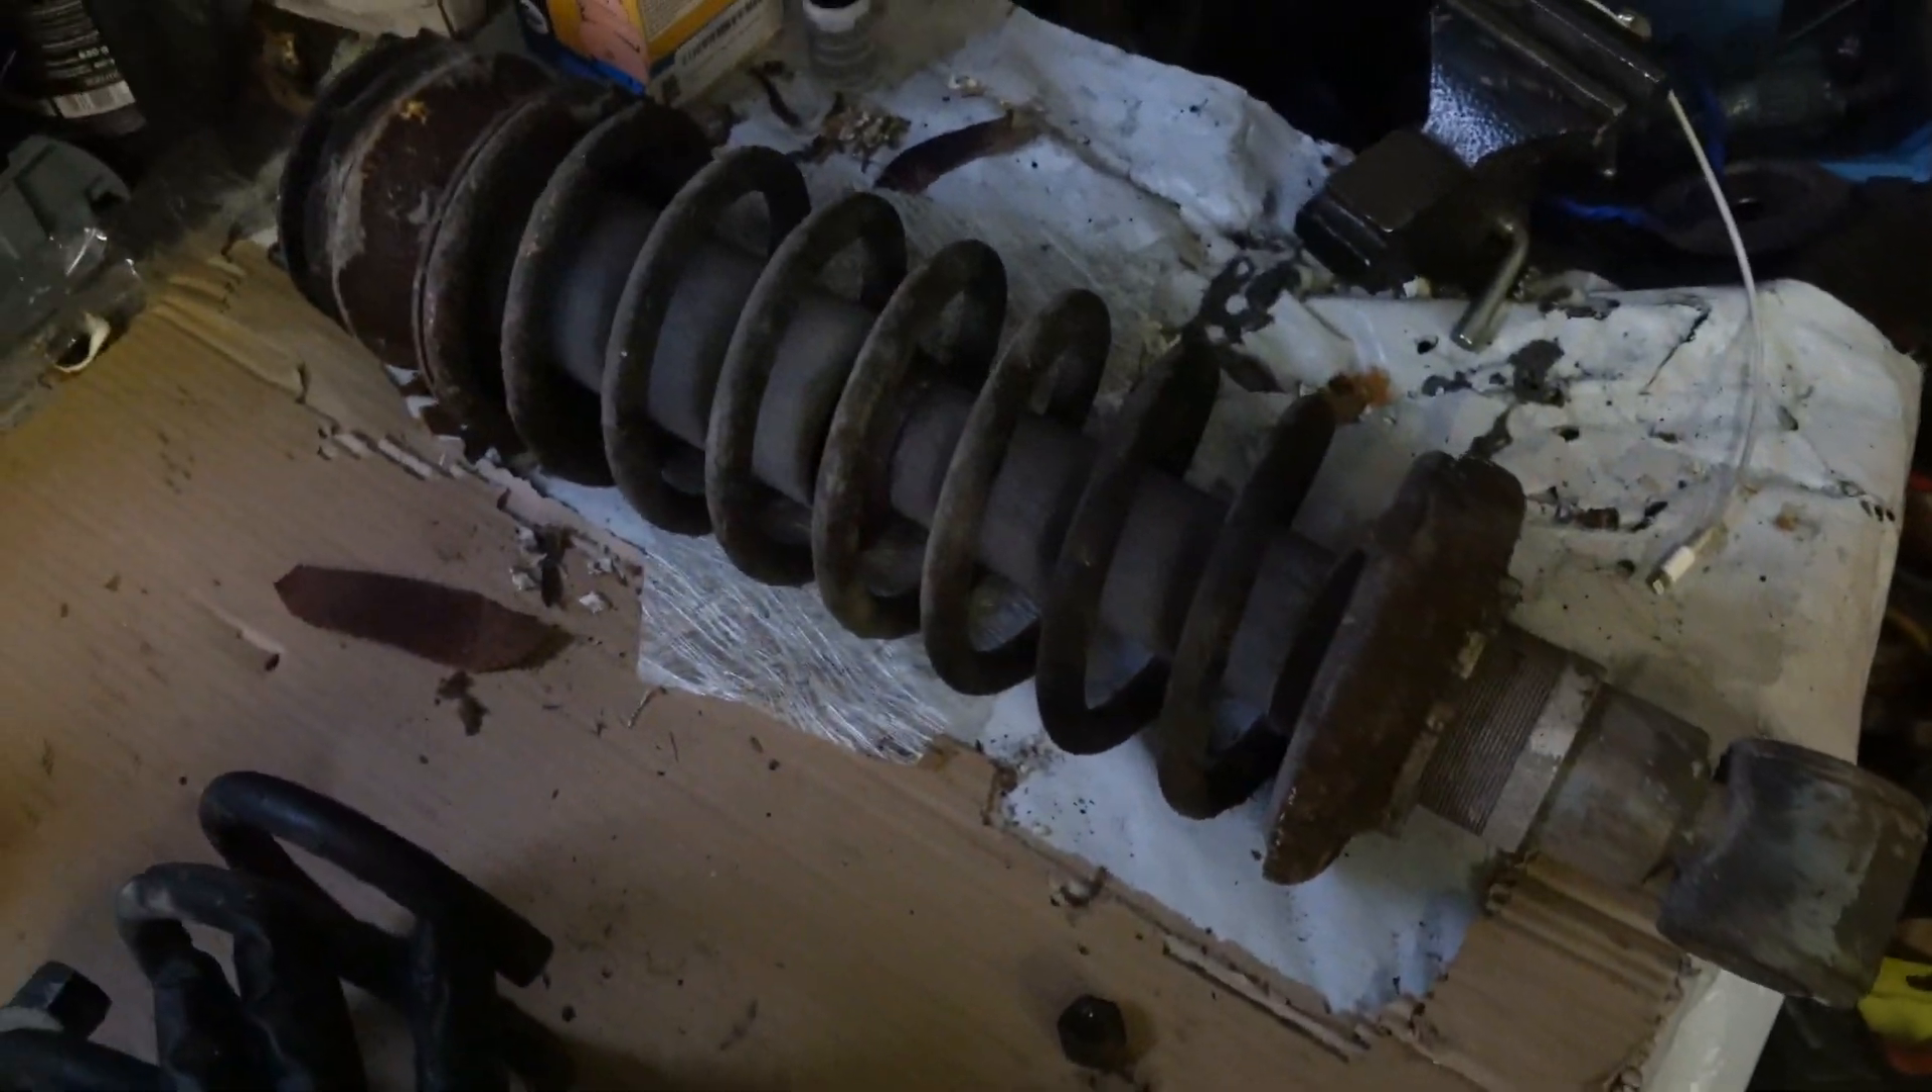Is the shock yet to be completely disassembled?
Yes.